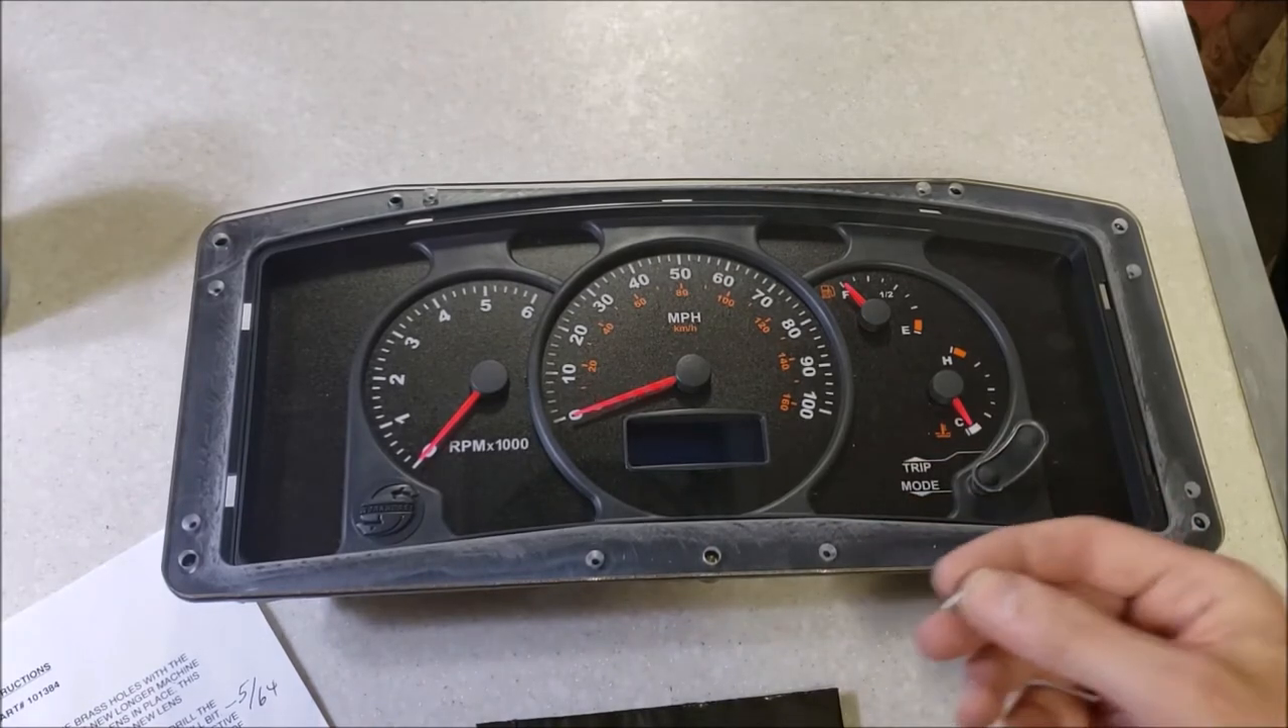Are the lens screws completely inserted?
No.